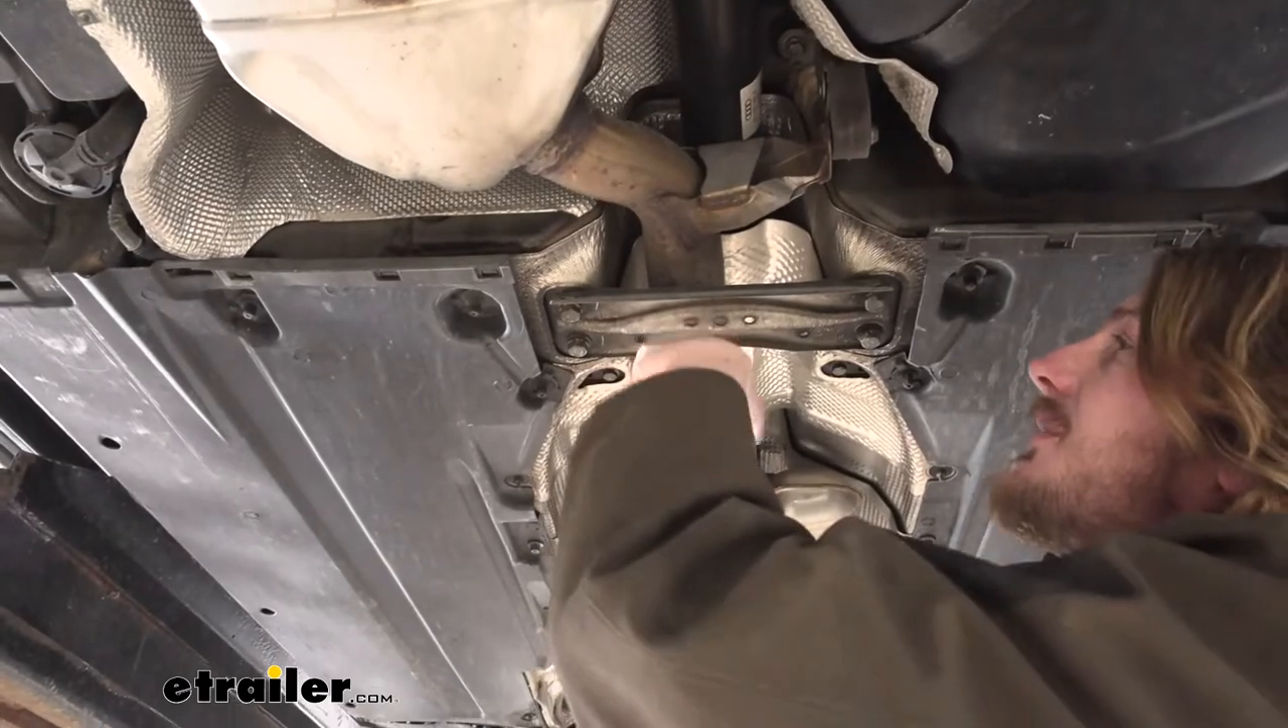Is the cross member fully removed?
No.